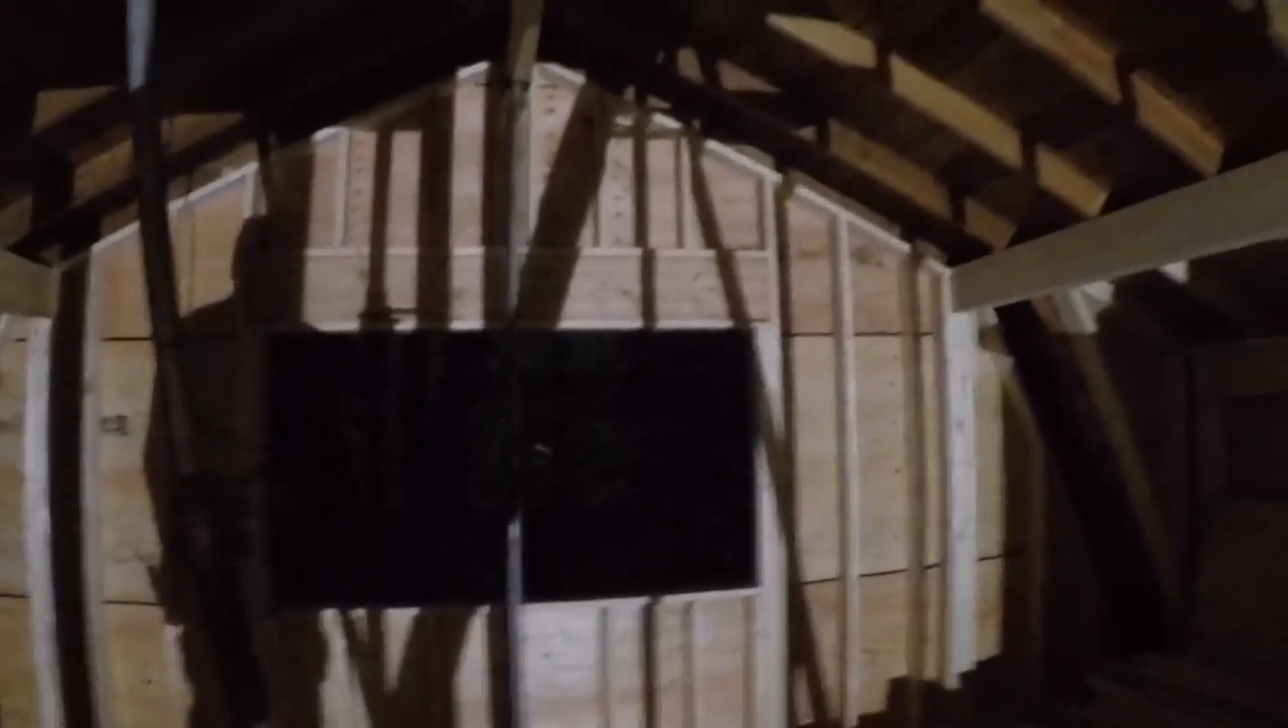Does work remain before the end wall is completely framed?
No.